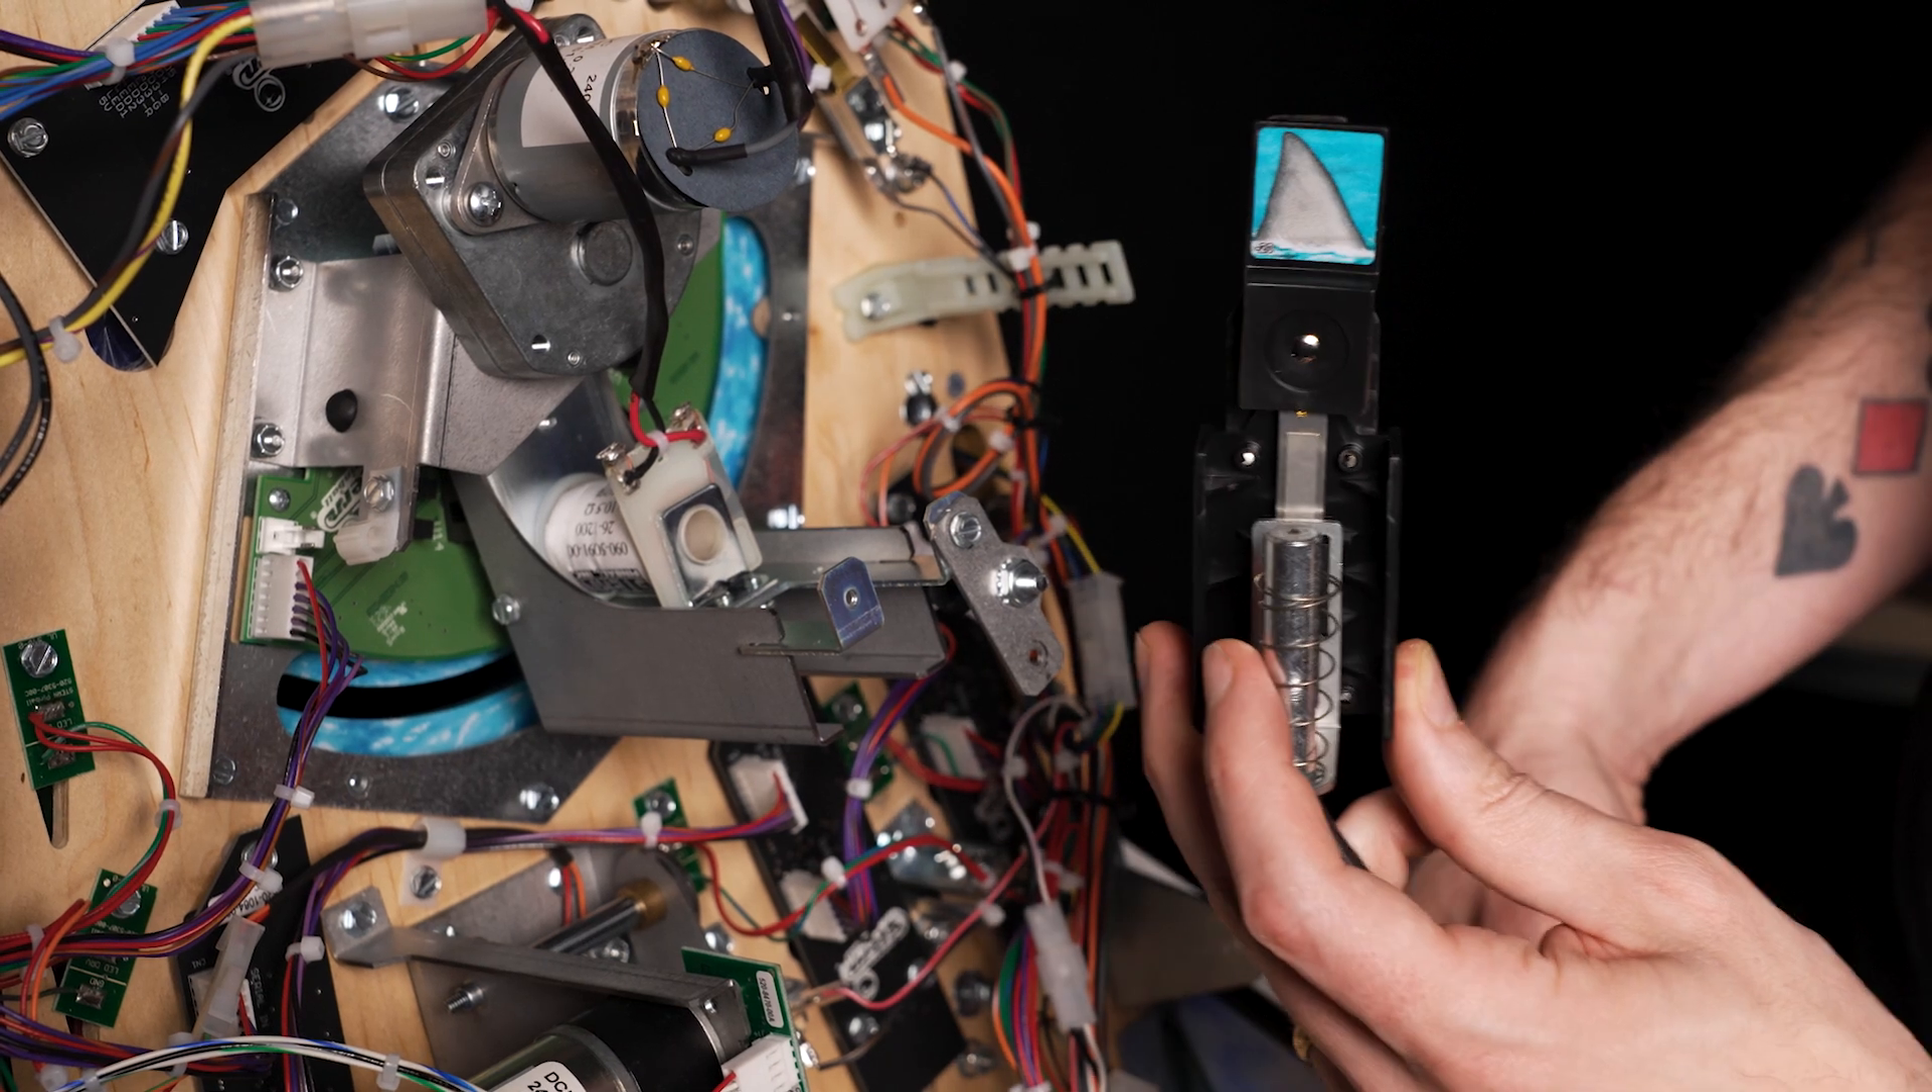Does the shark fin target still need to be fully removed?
No.